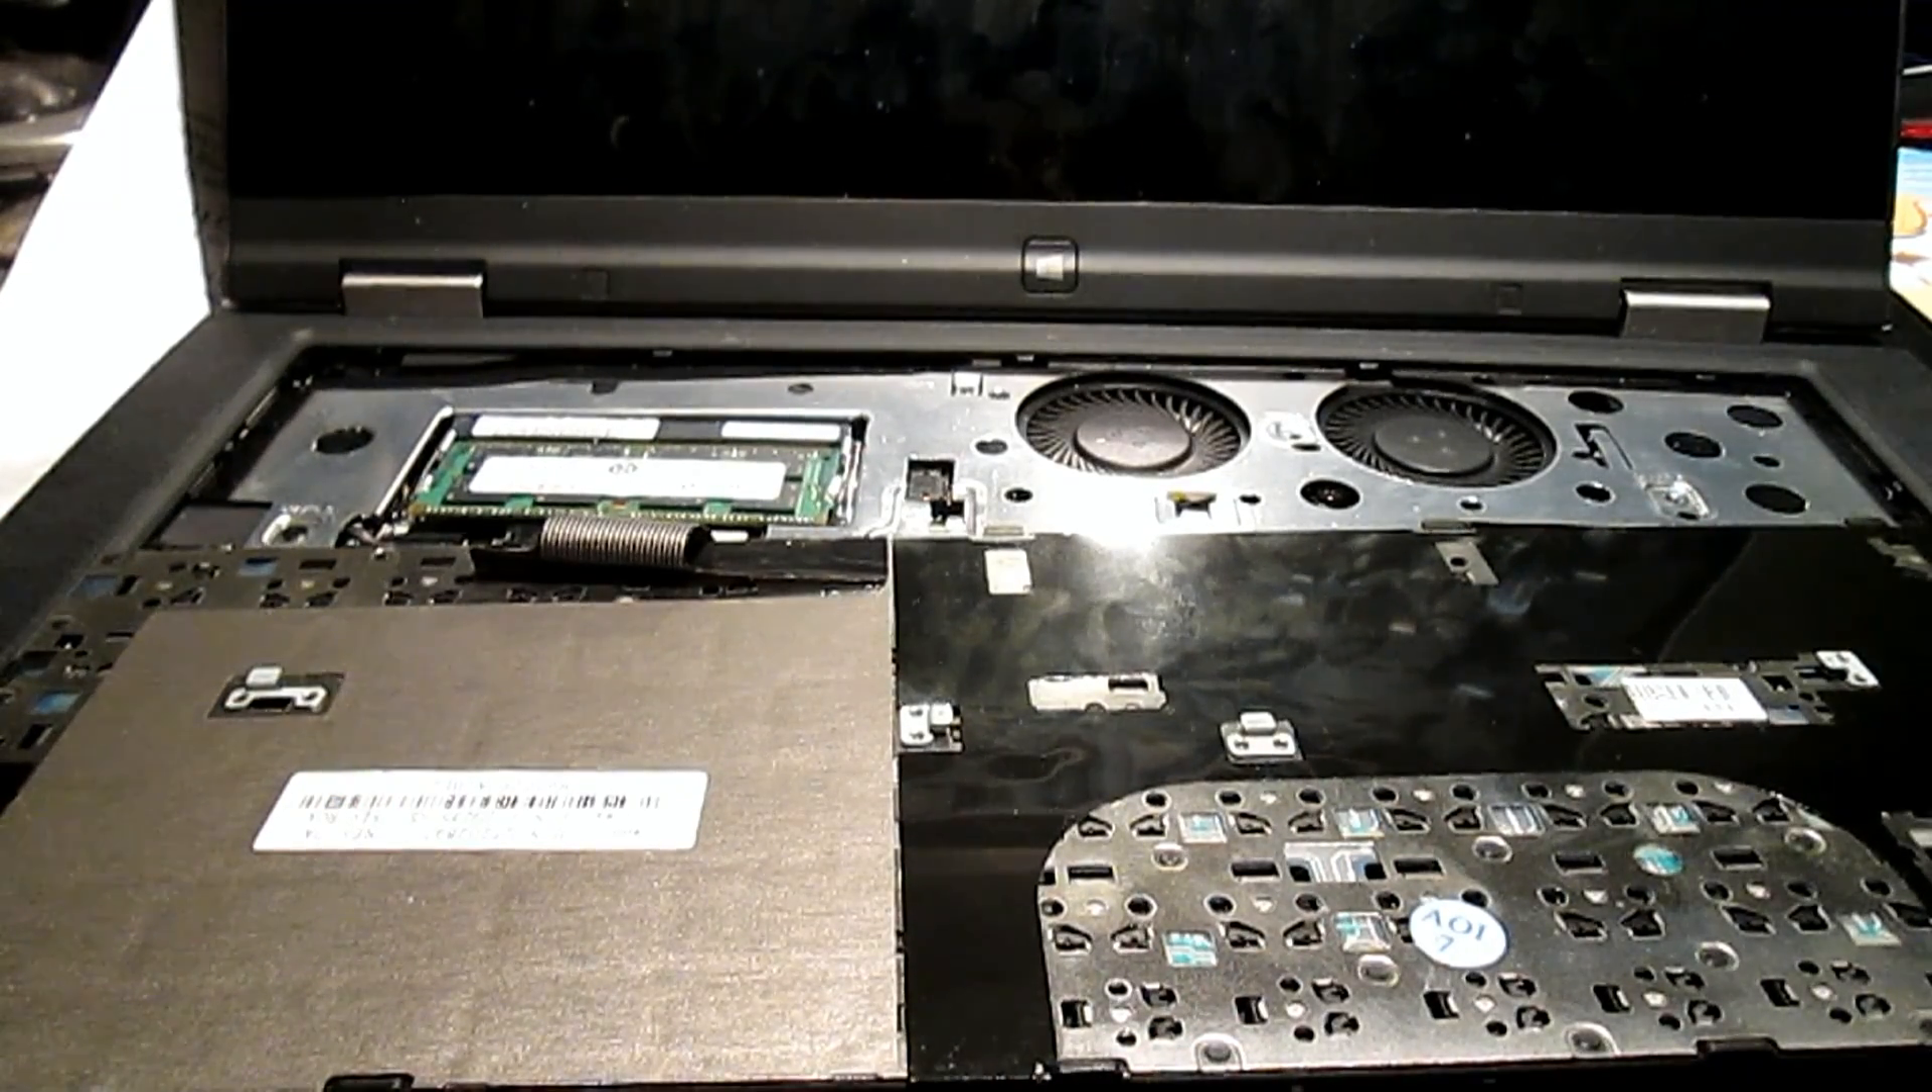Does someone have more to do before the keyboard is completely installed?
Yes.